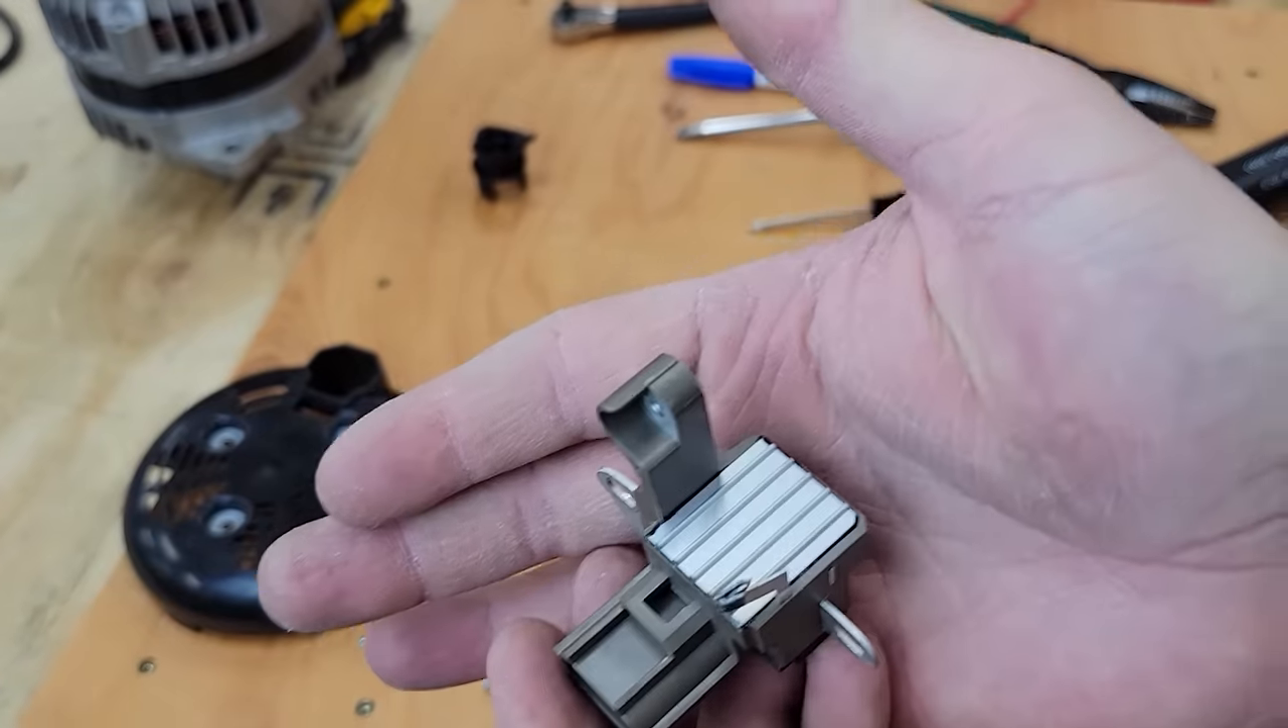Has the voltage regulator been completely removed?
Yes.